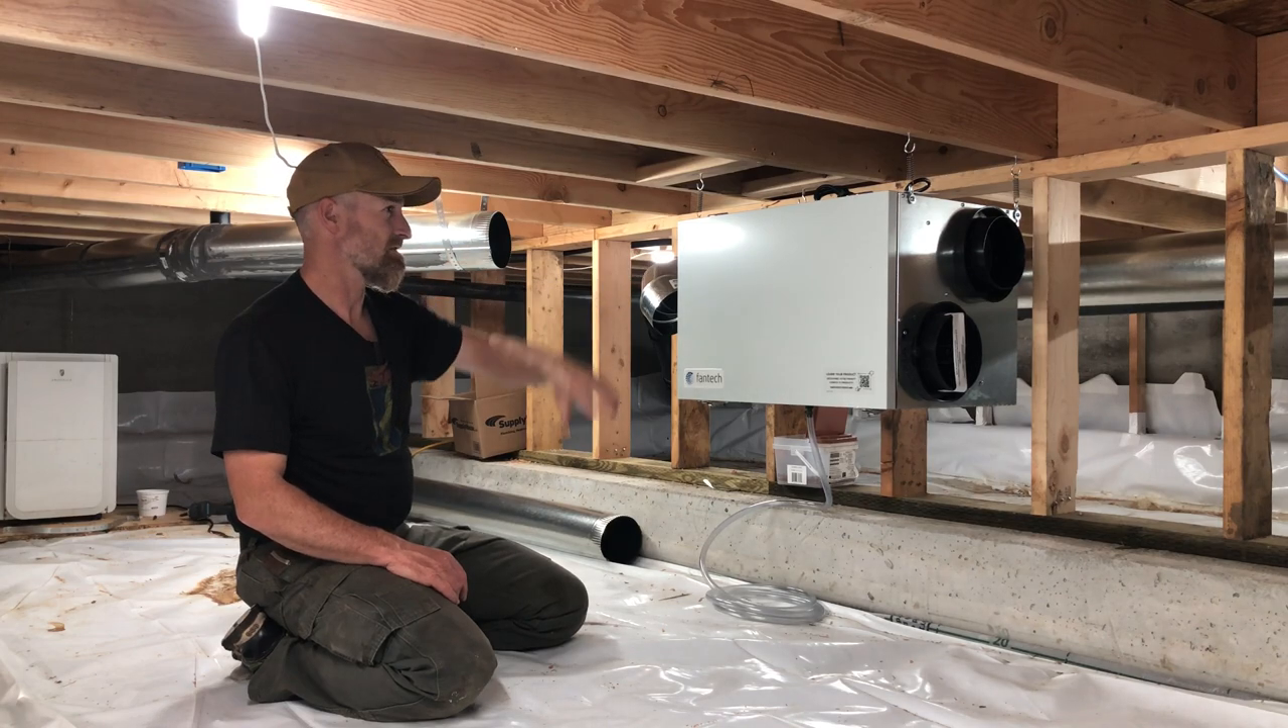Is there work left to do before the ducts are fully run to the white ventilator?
Yes.